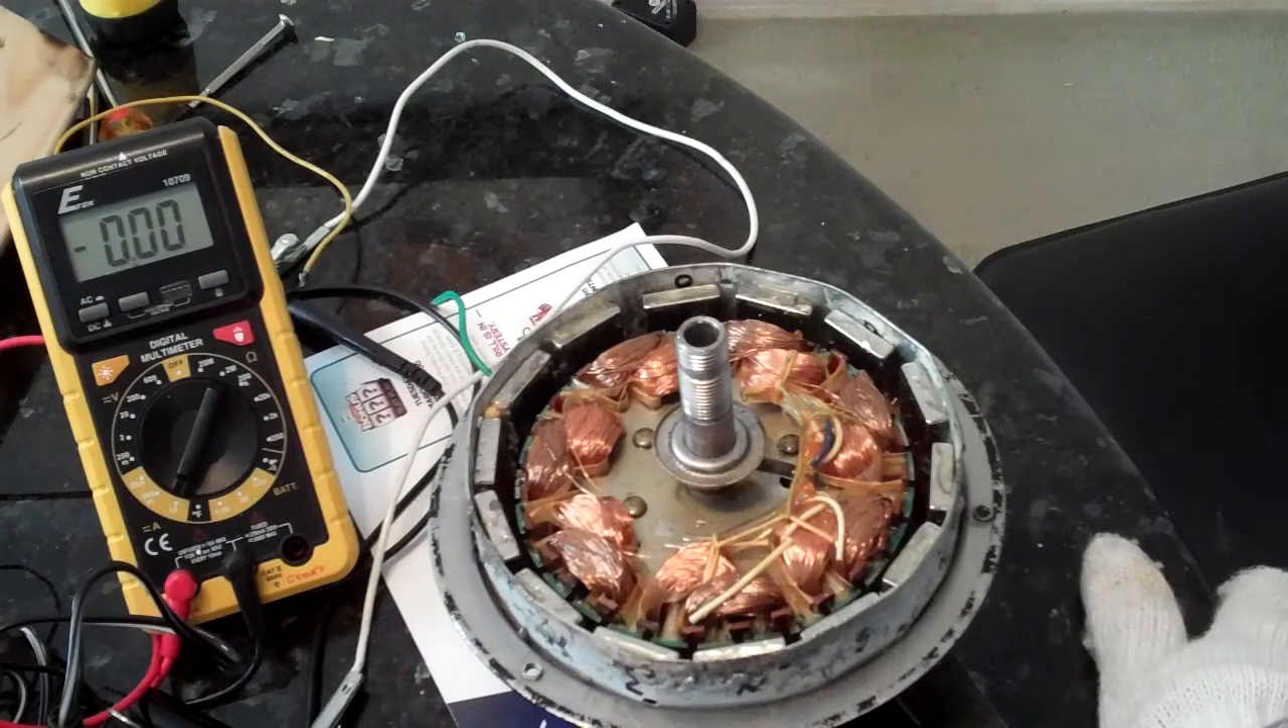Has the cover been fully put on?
No.